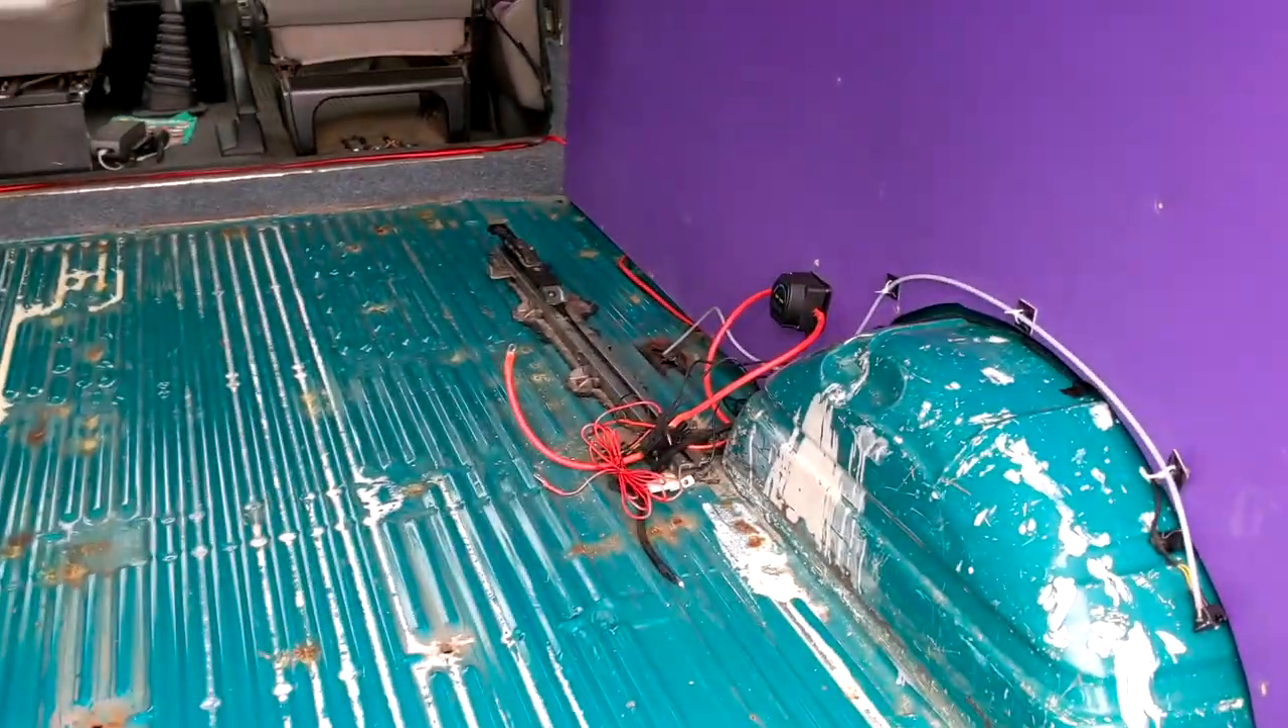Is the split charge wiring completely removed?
No.